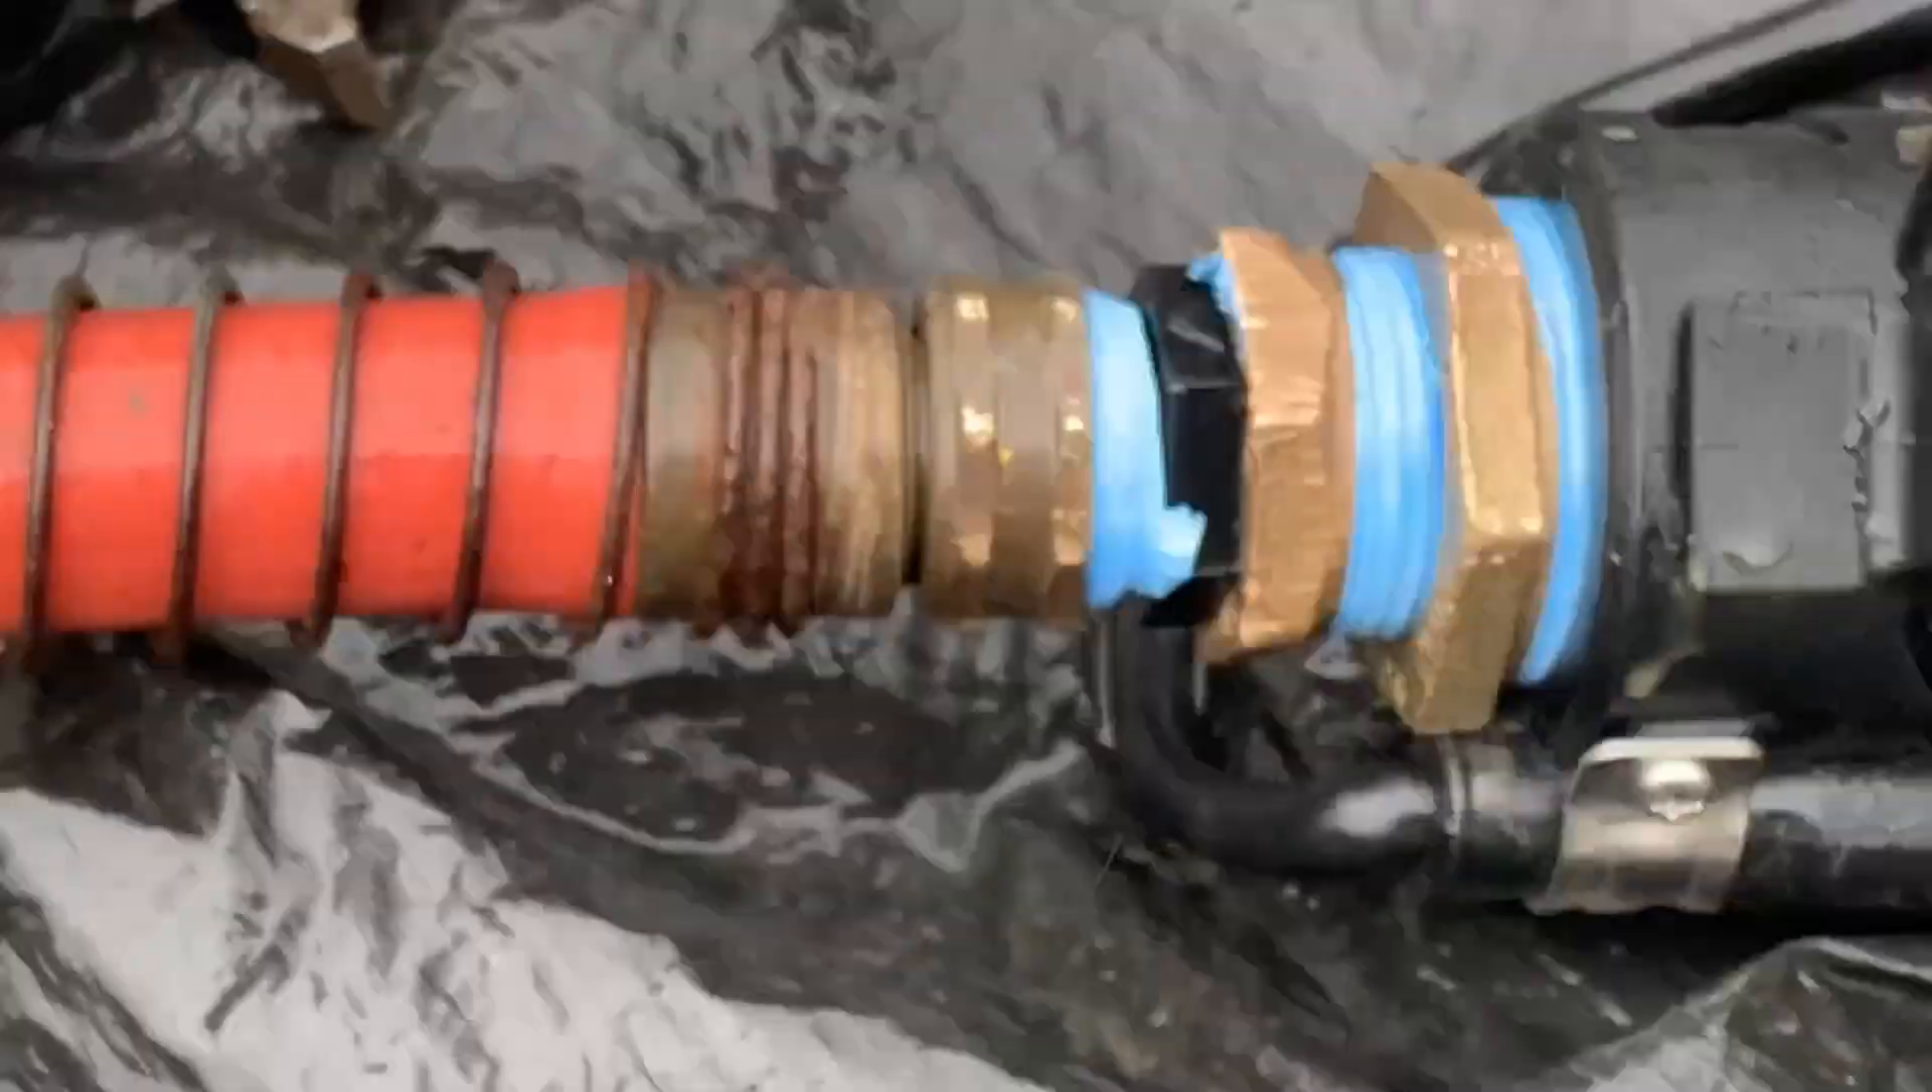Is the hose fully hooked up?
Yes.